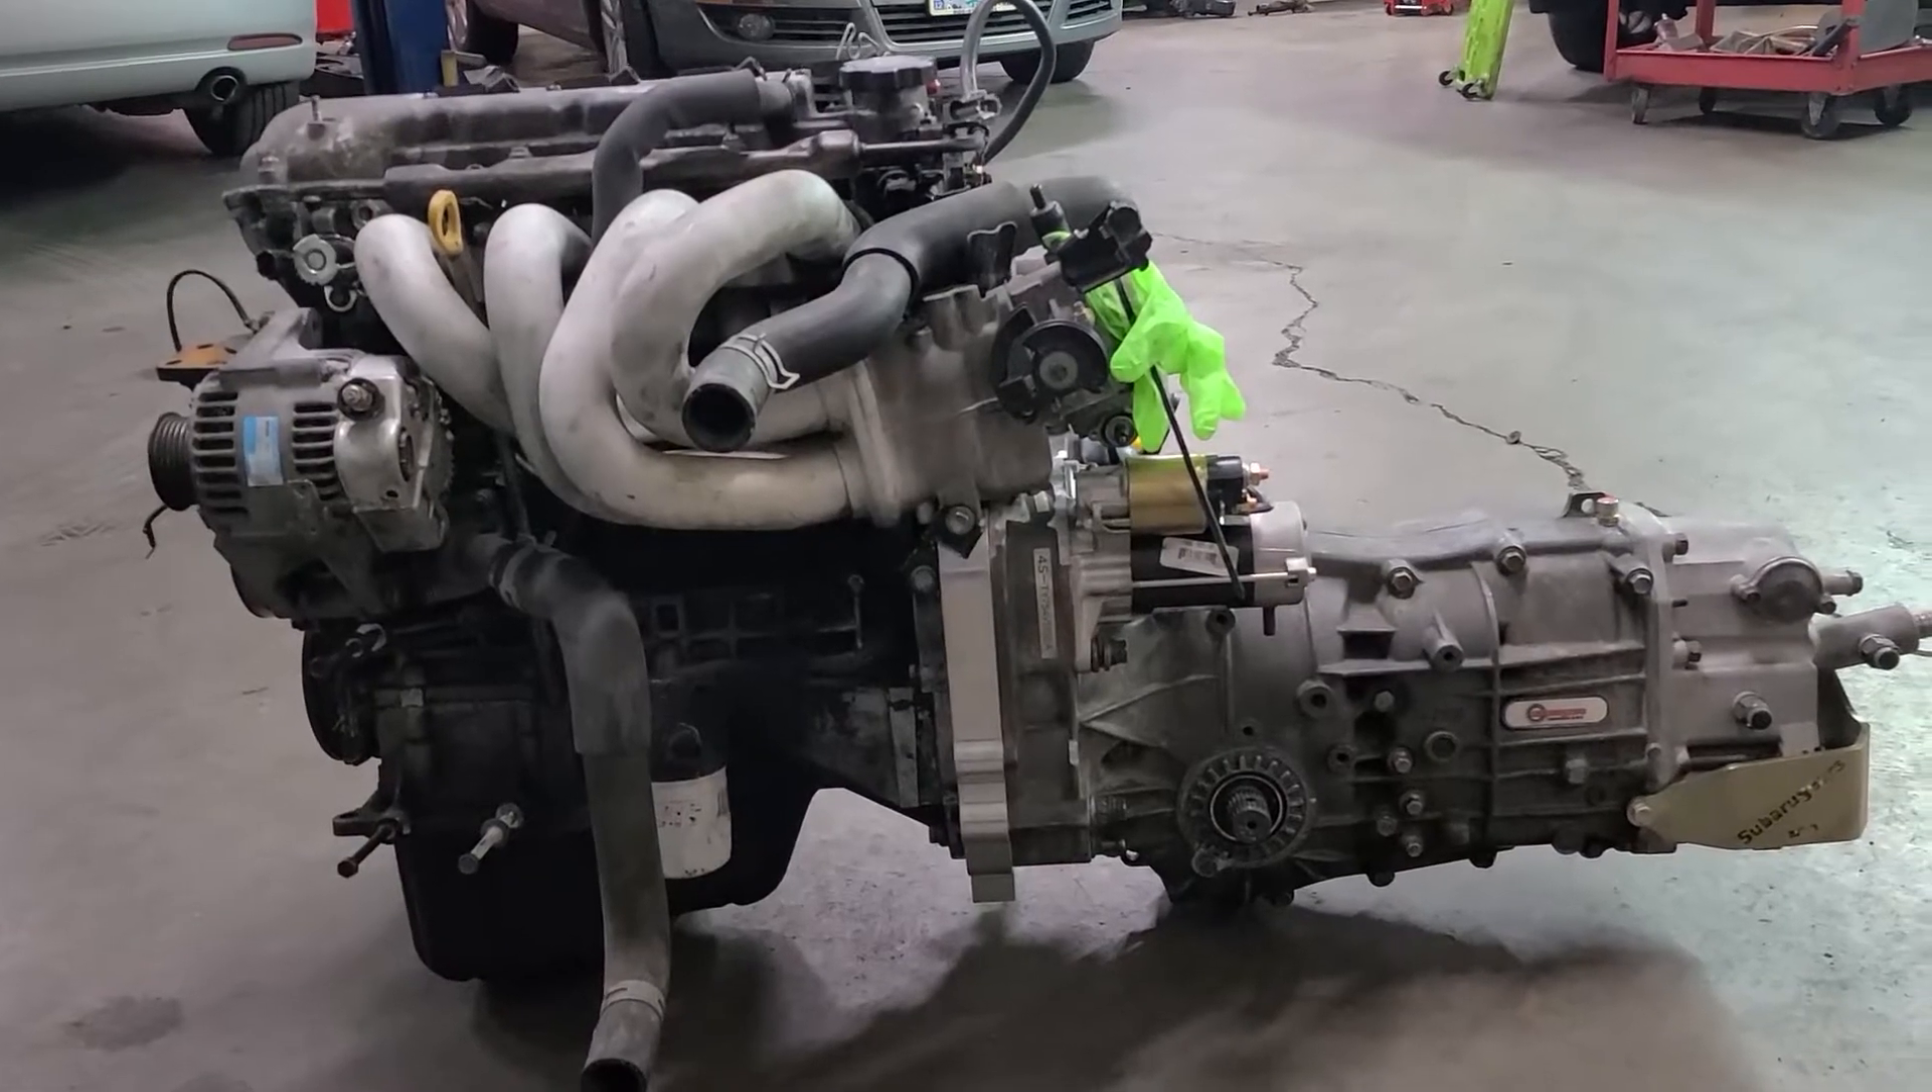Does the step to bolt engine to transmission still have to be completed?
No.